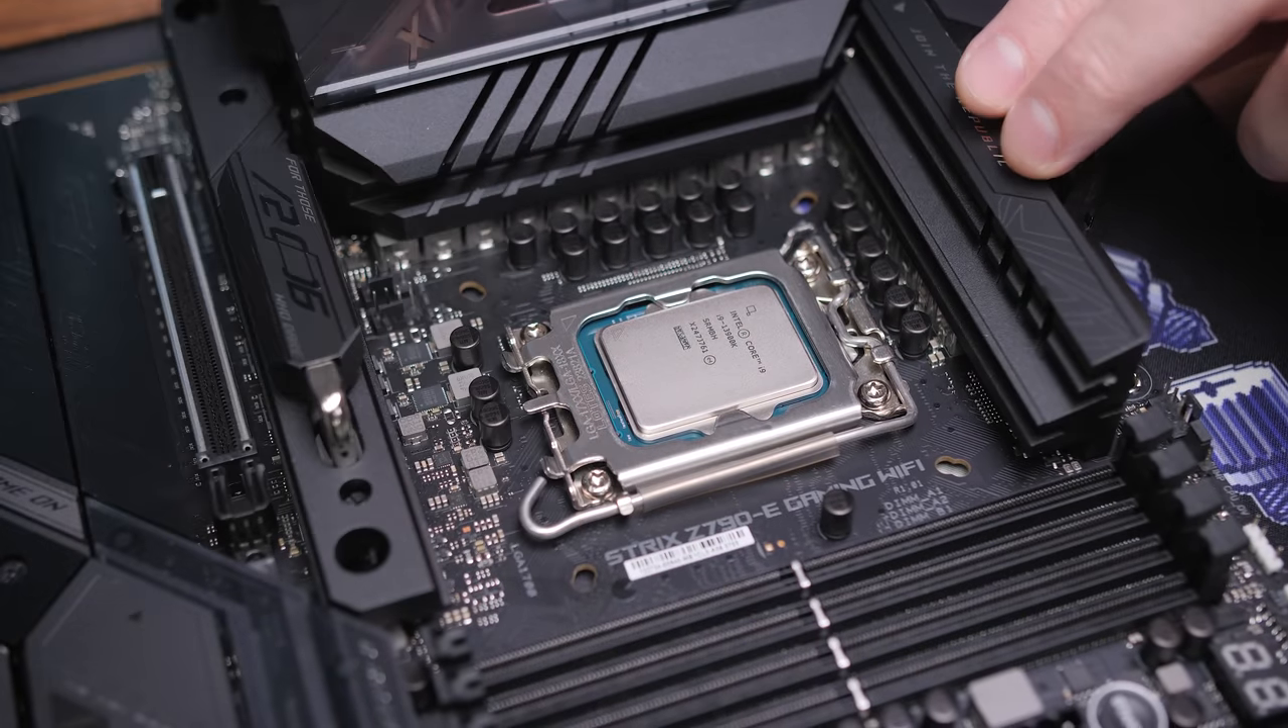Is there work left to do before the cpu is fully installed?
No.